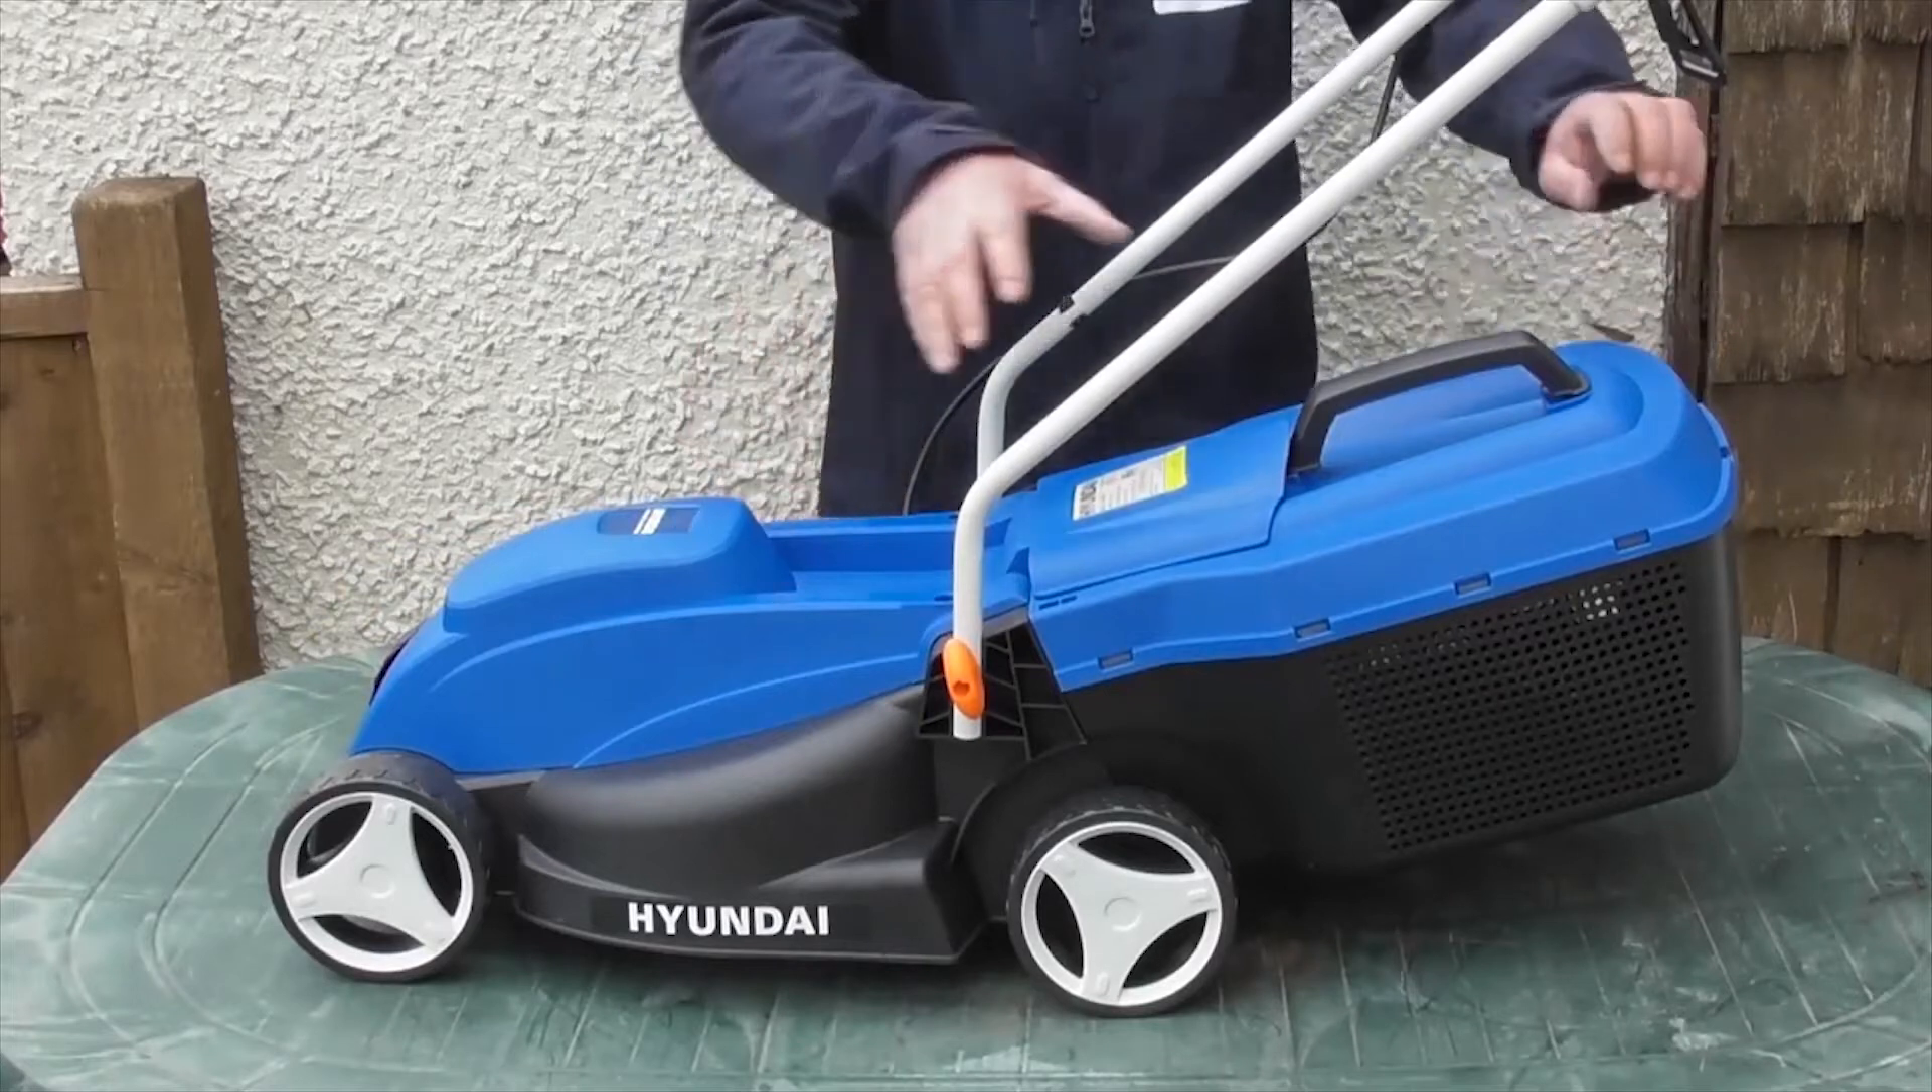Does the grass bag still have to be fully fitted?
No.